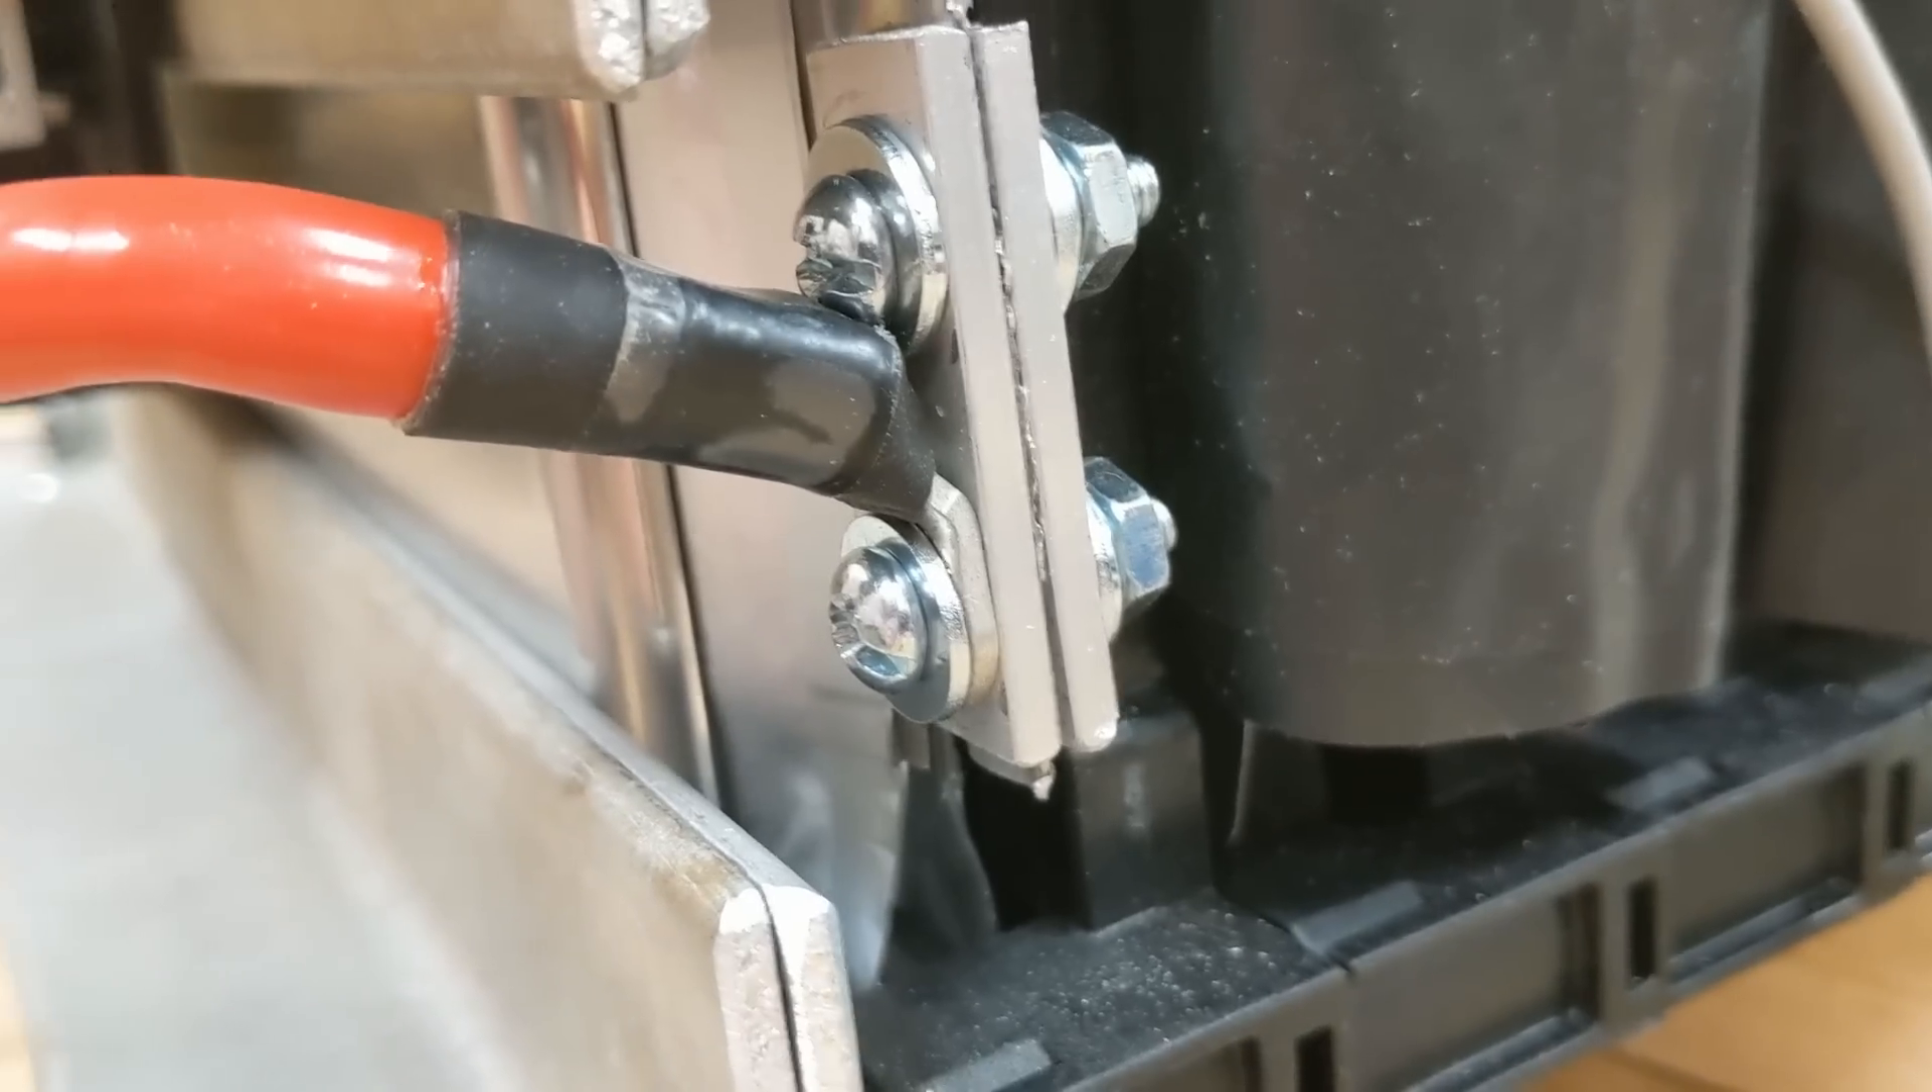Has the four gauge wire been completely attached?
Yes.